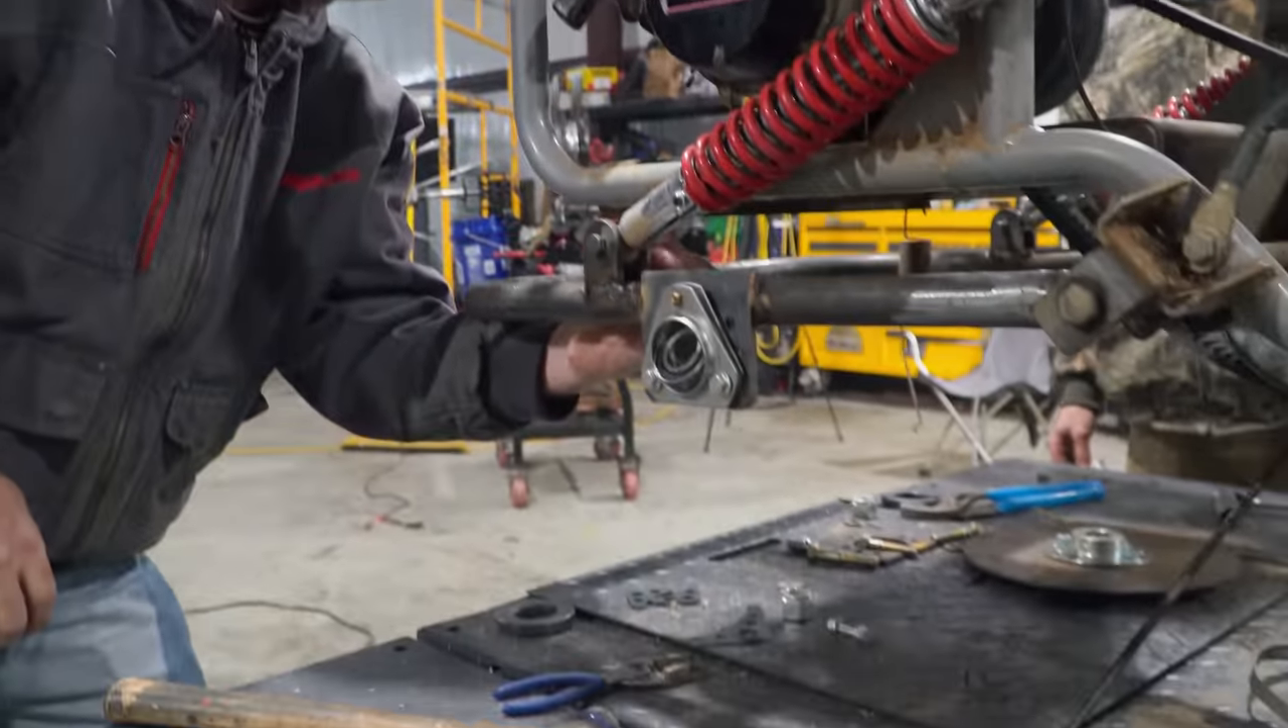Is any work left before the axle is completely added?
Yes.